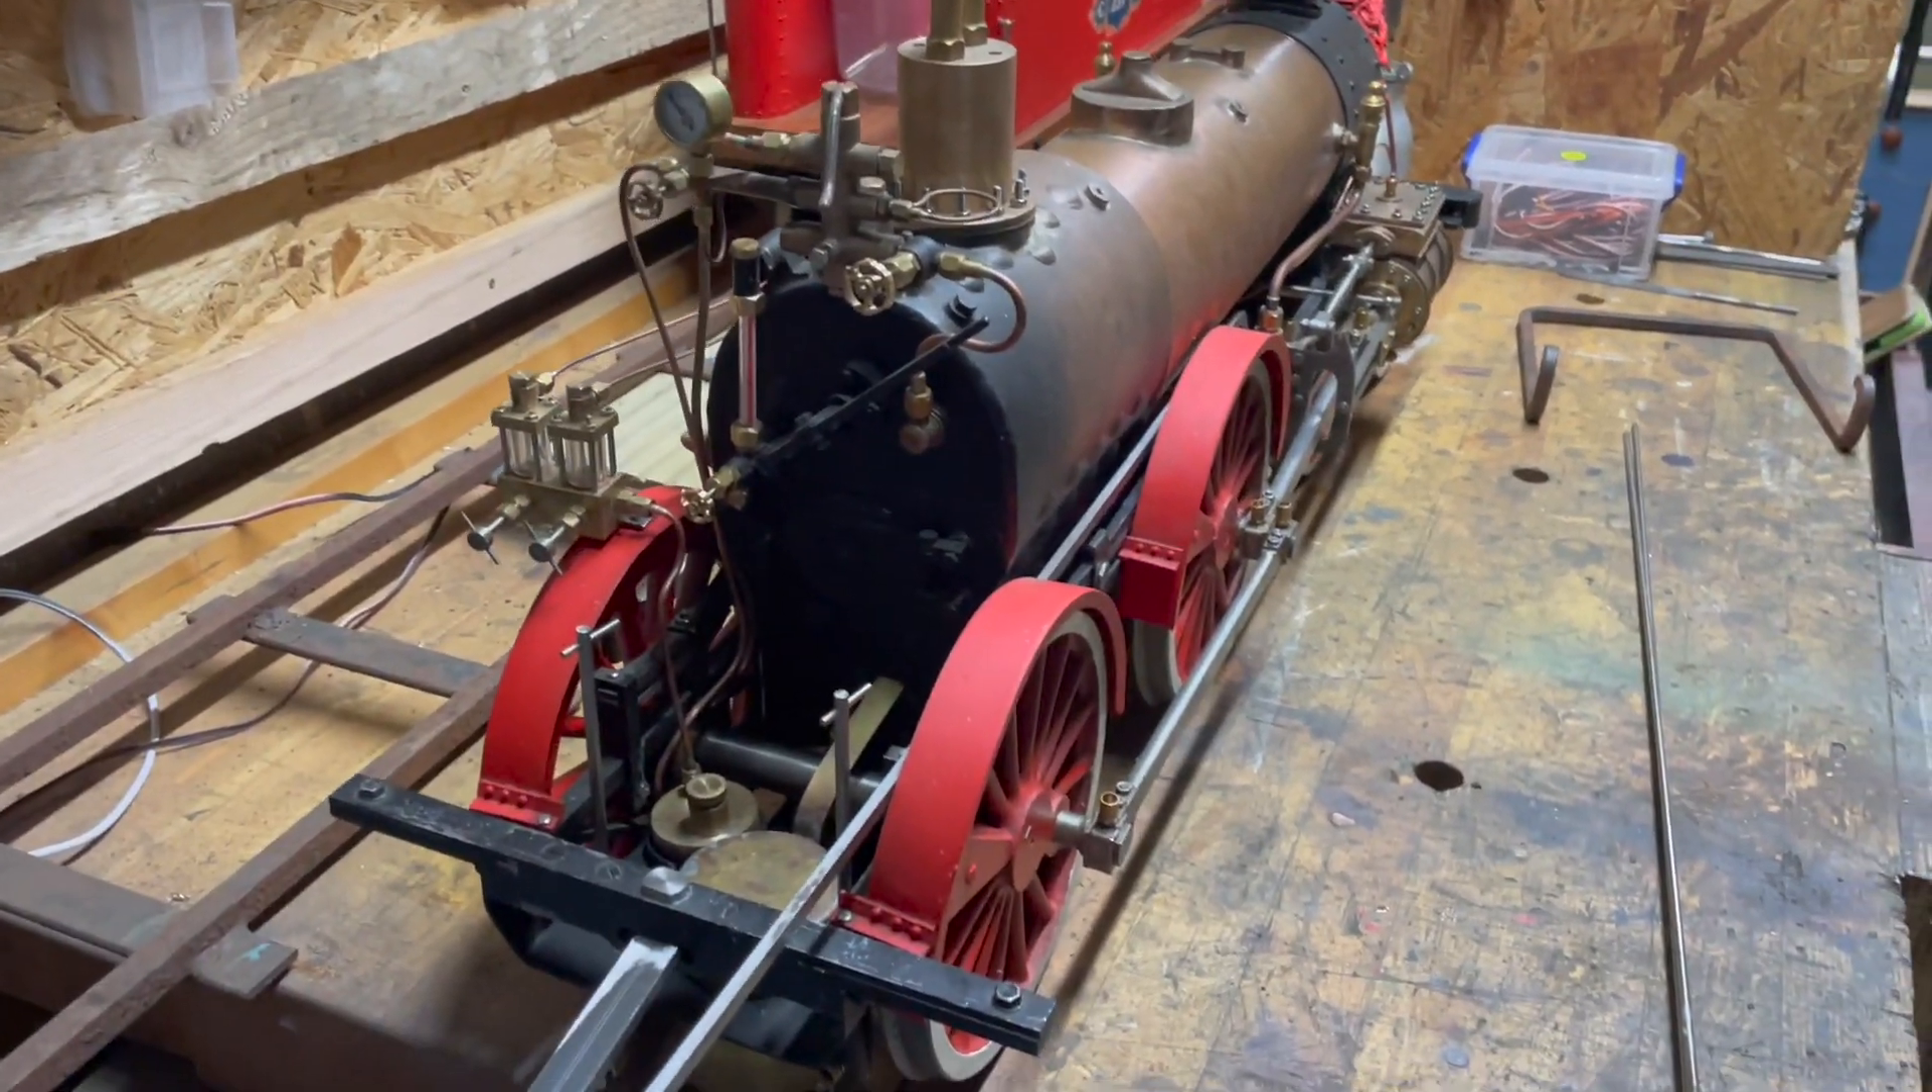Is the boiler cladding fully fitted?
No.